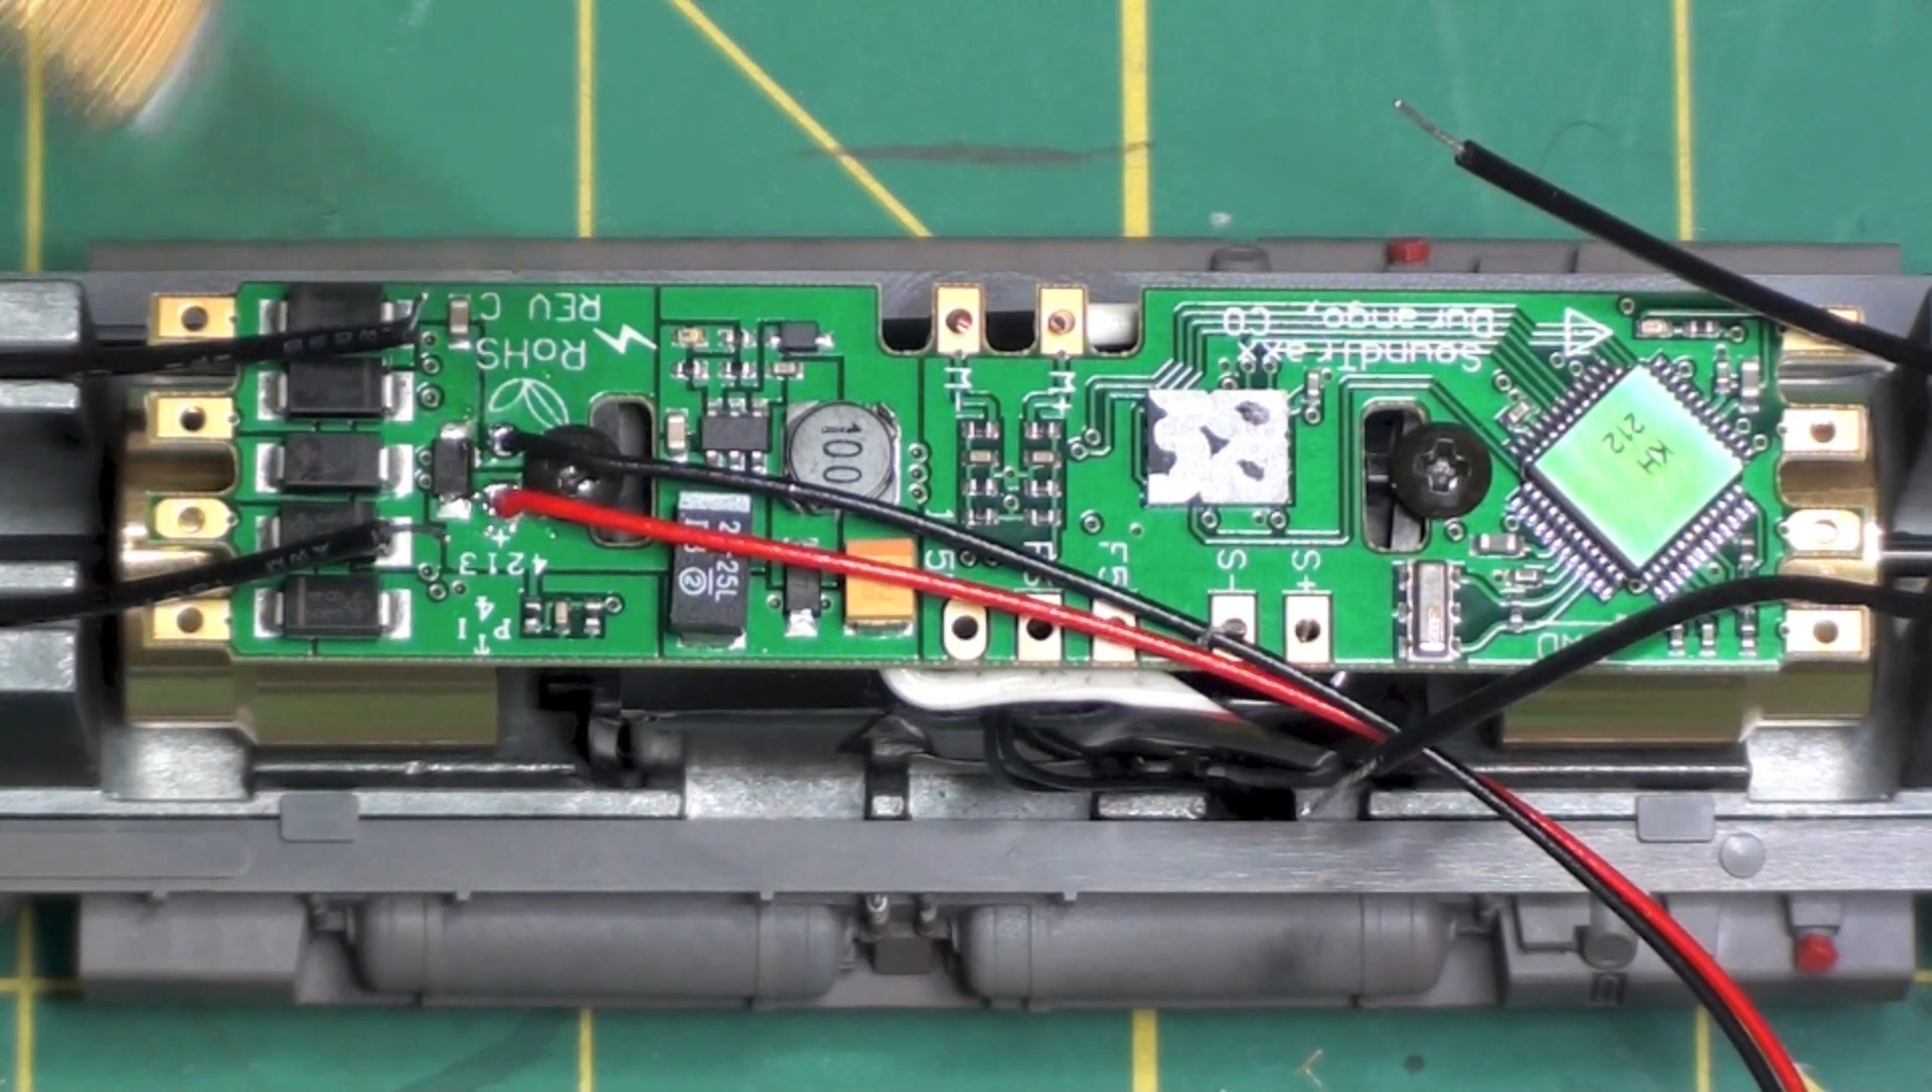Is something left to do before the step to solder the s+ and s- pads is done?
Yes.